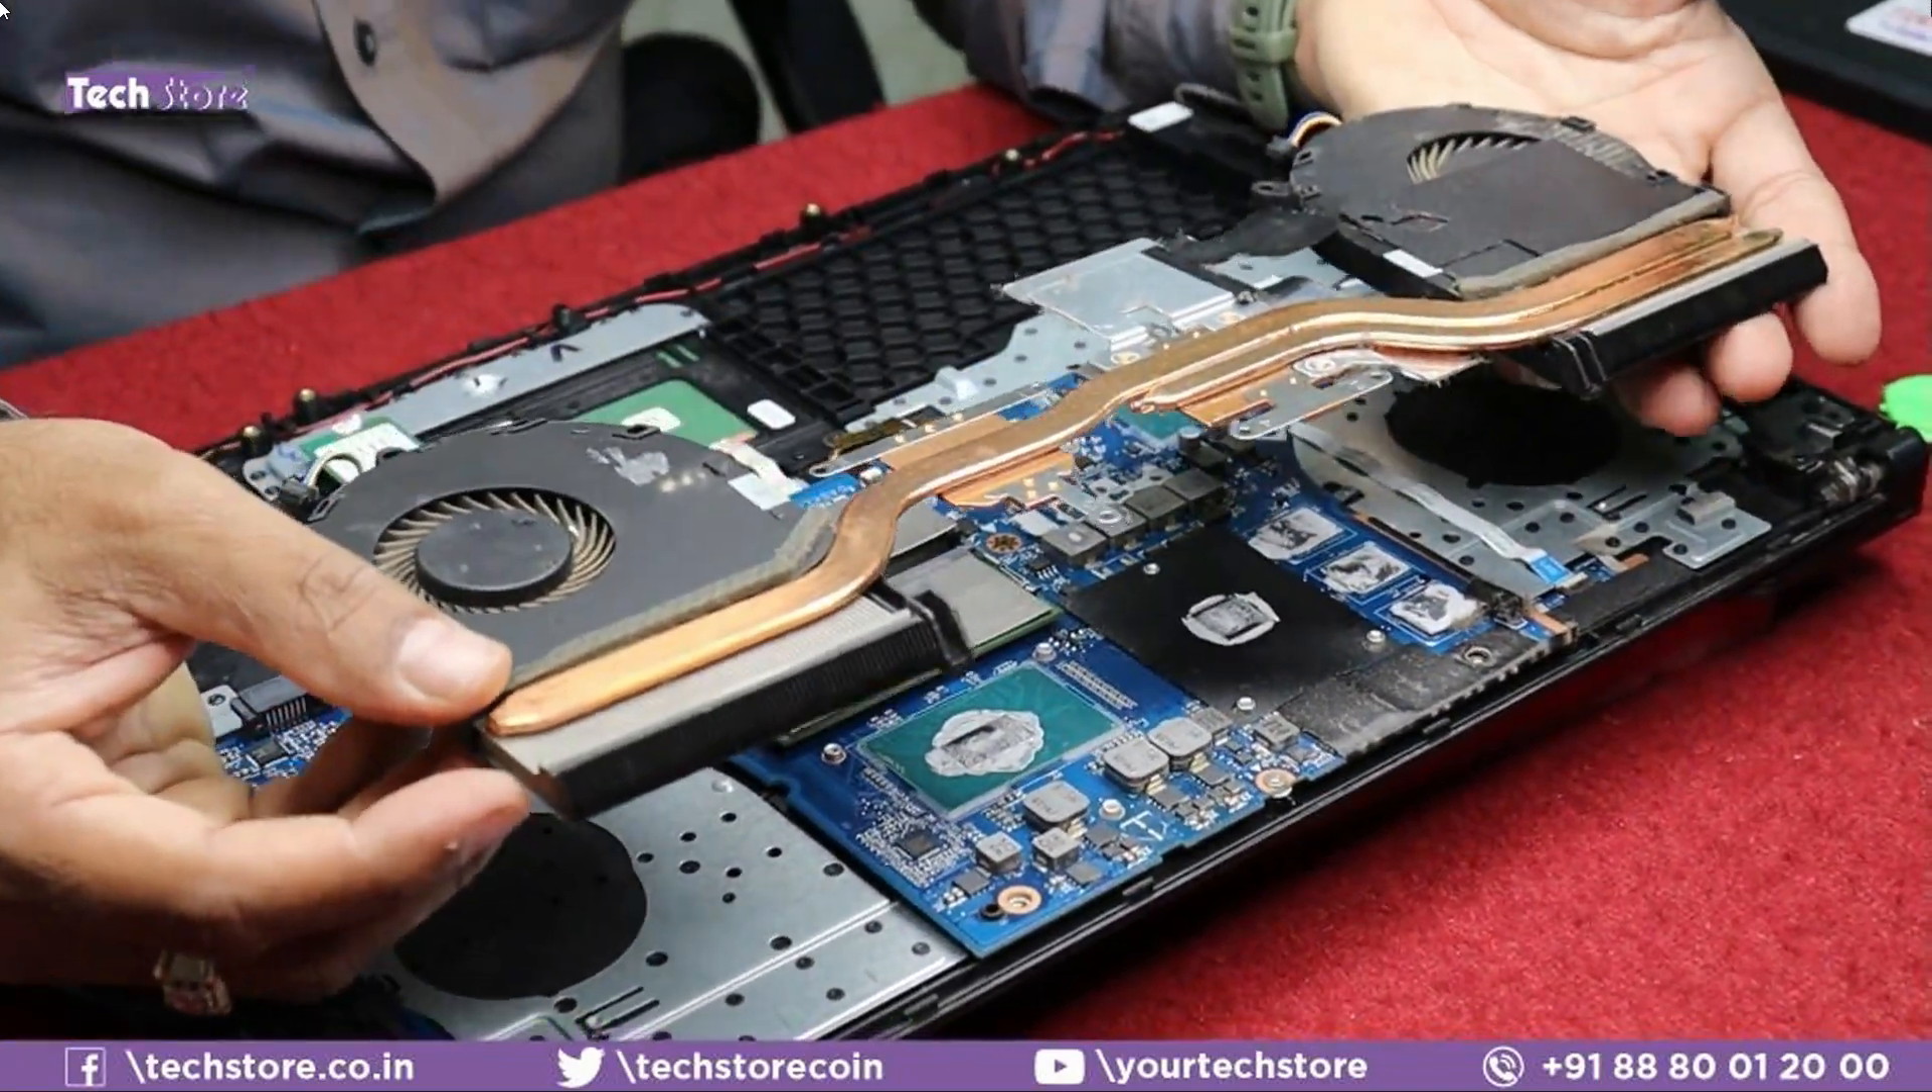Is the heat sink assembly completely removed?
Yes.